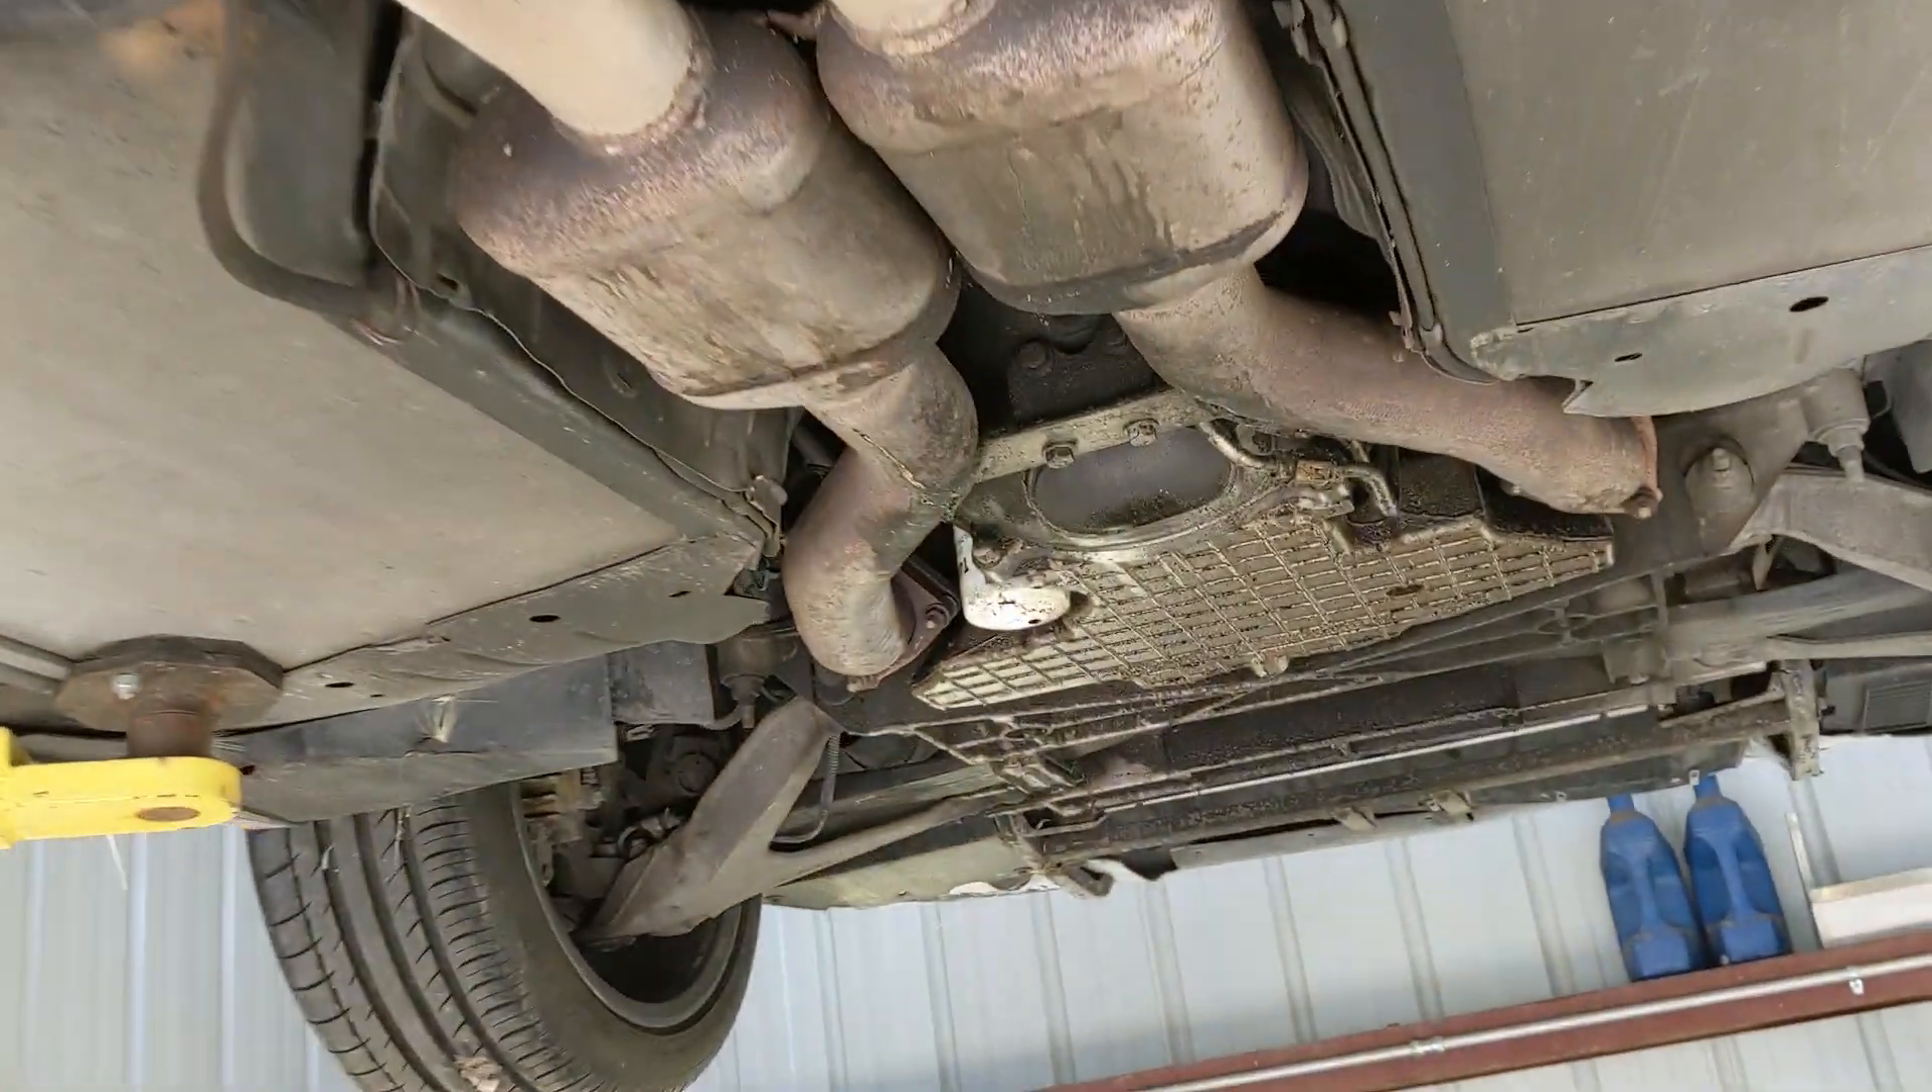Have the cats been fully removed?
No.